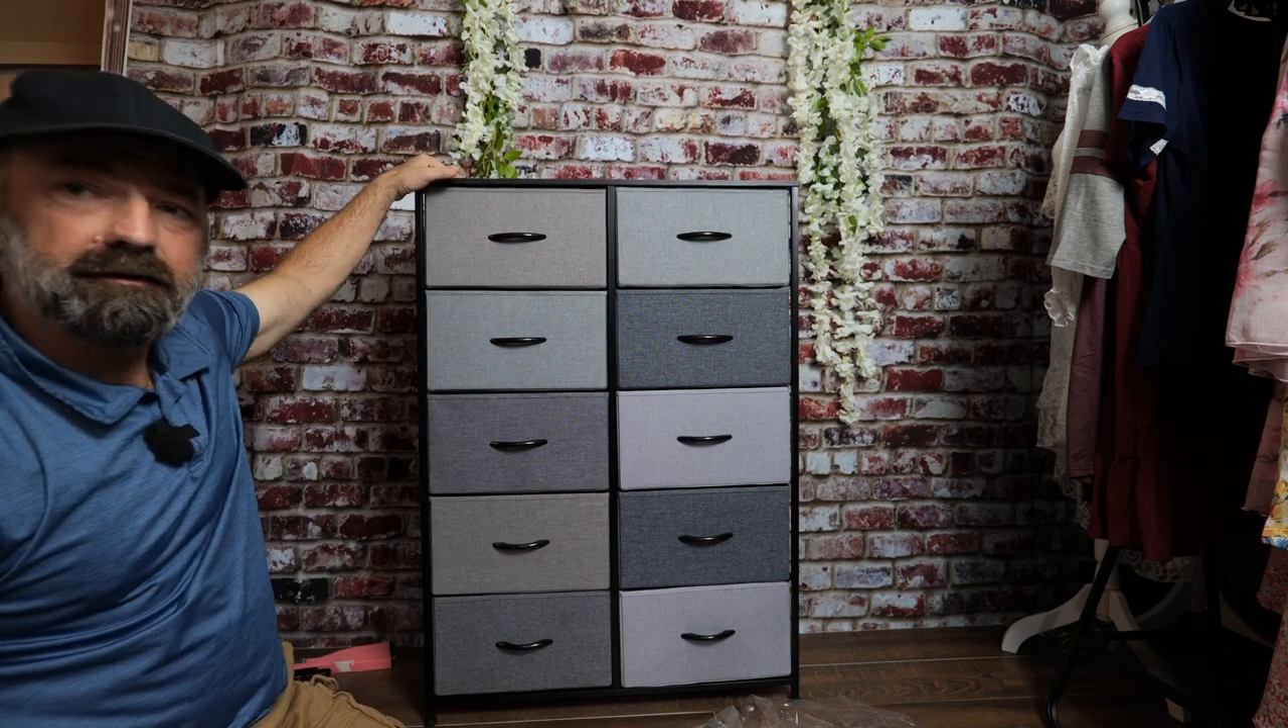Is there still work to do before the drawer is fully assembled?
No.